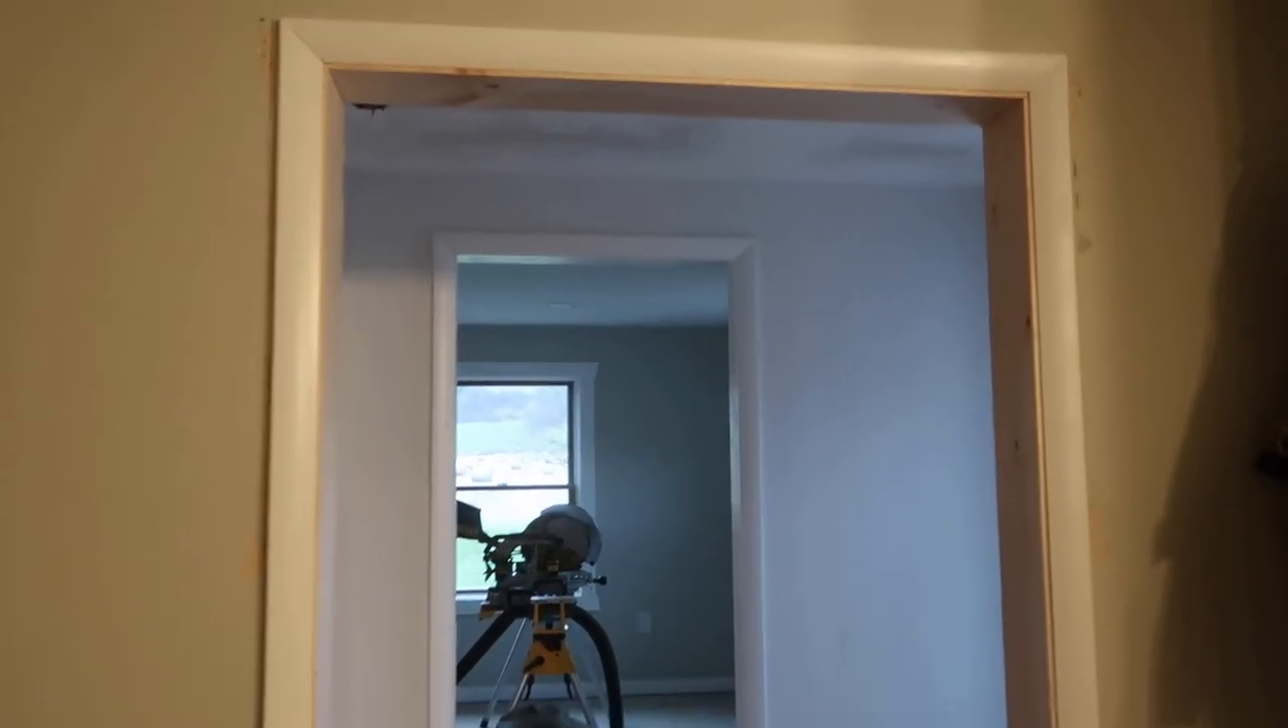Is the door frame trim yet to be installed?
No.